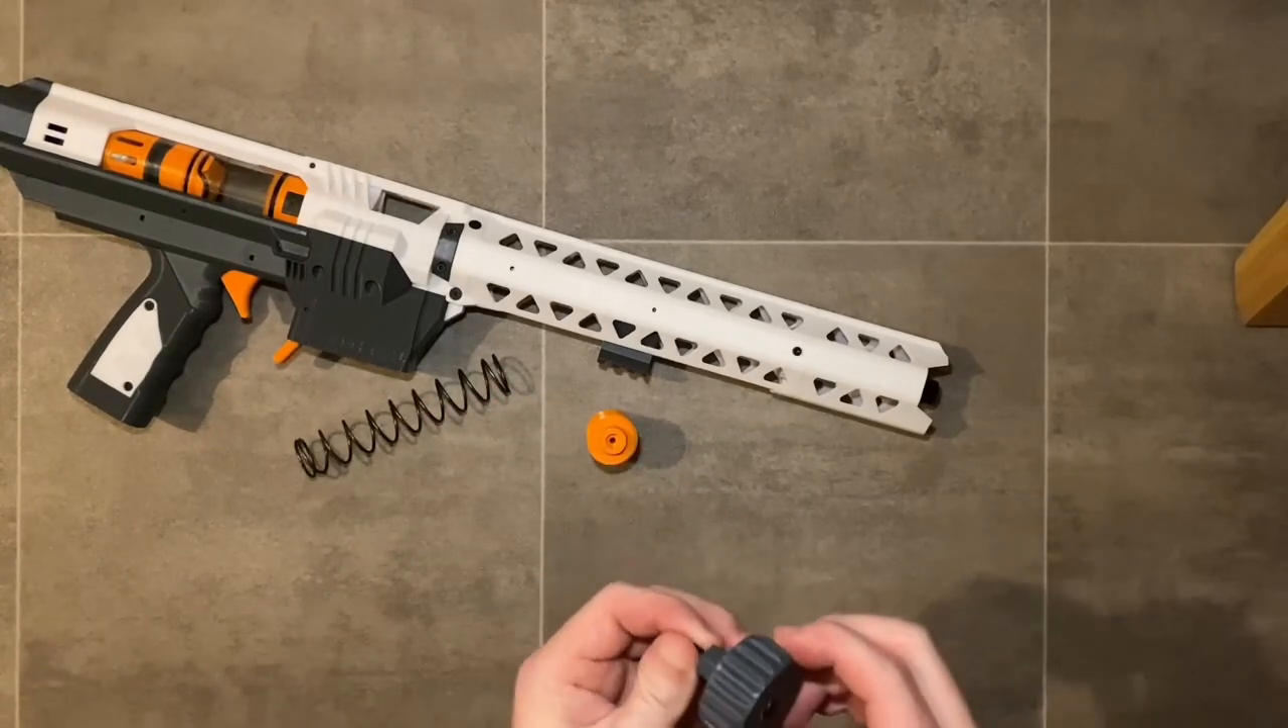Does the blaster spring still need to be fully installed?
Yes.